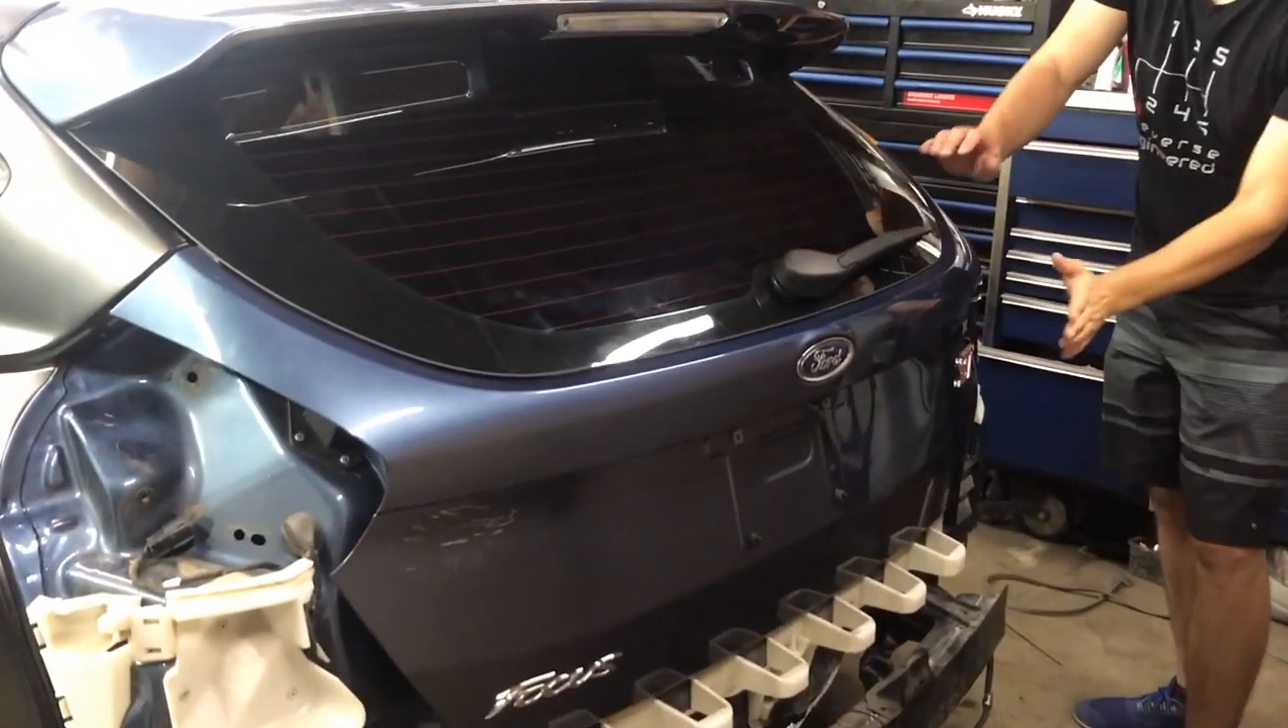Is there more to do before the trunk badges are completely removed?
Yes.